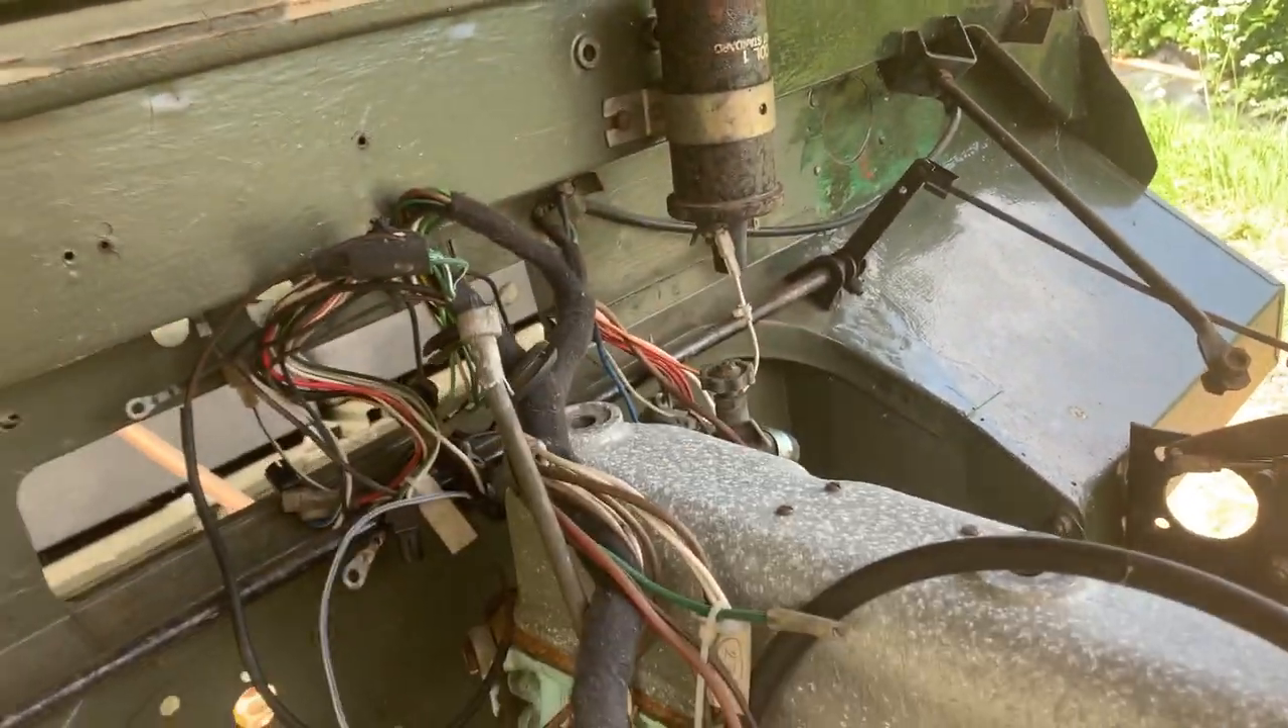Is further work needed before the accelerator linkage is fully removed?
Yes.